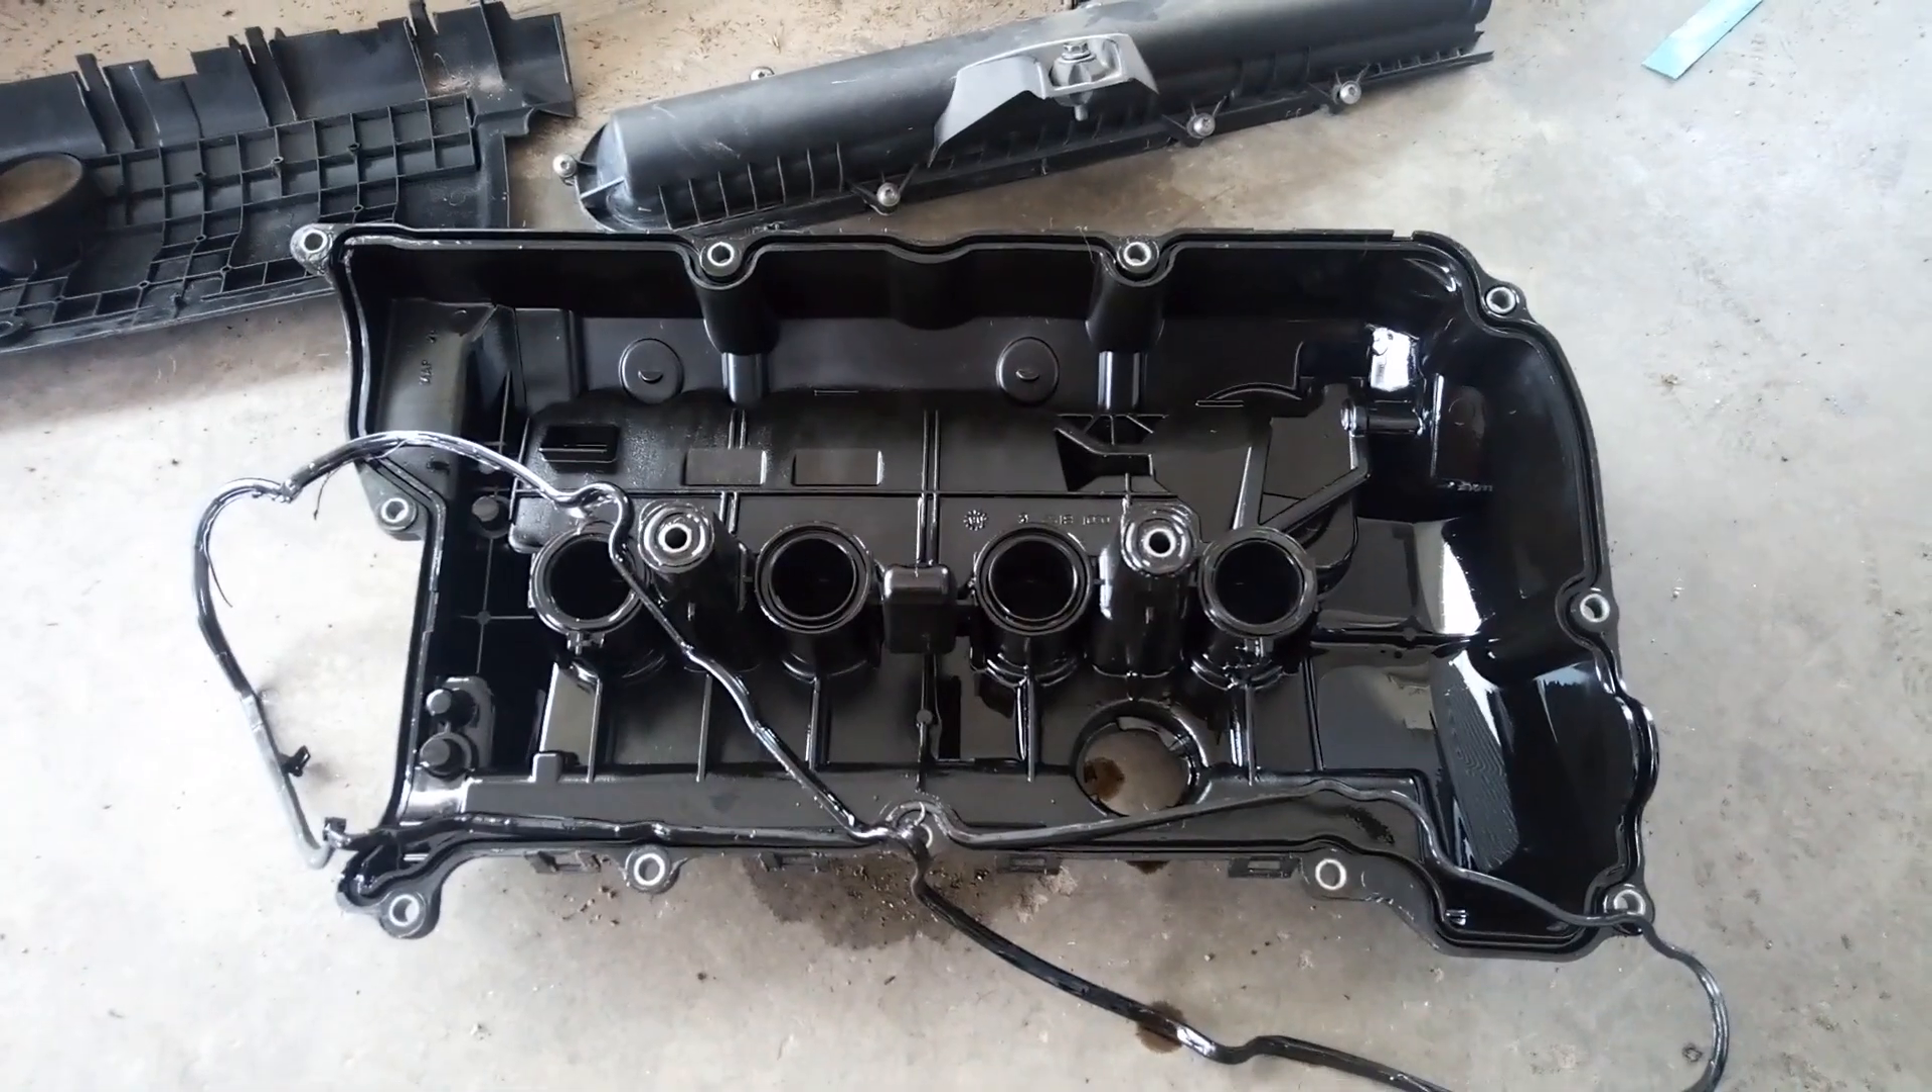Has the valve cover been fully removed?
Yes.